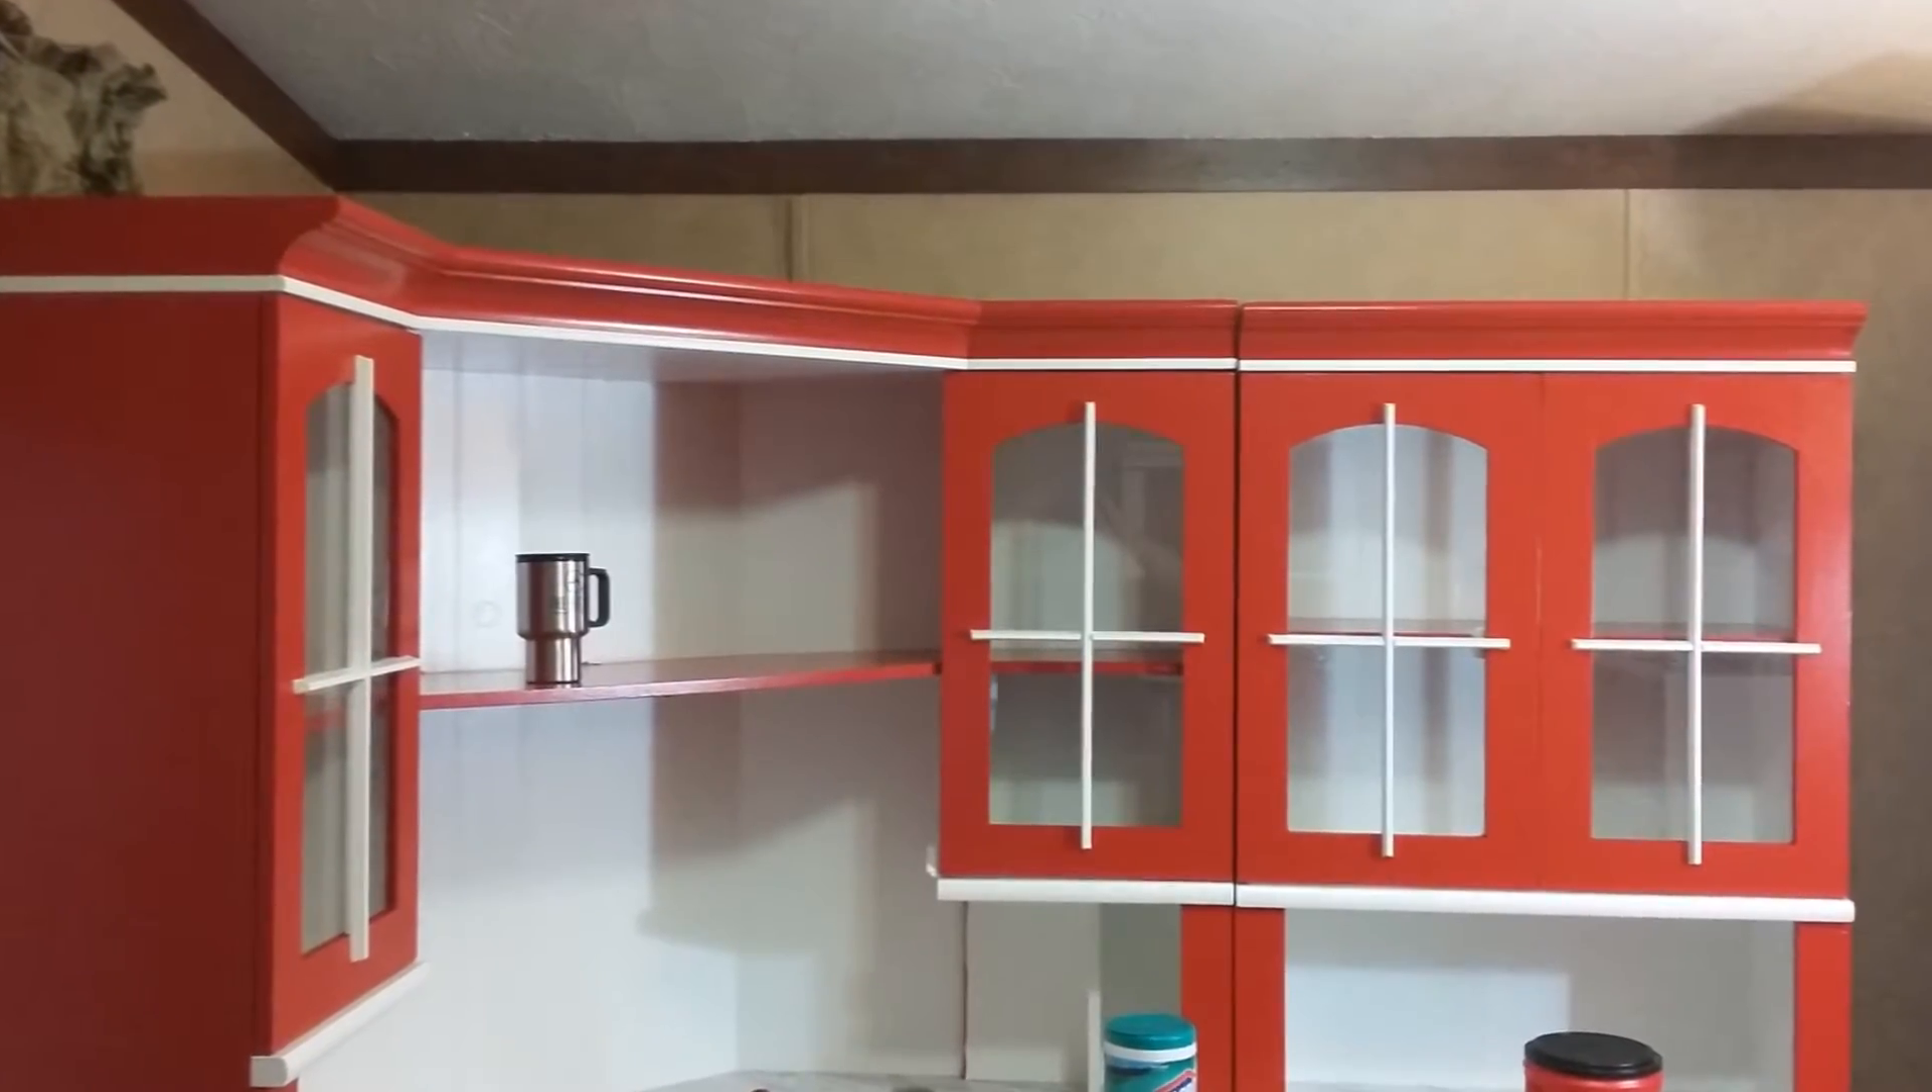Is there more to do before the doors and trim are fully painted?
No.